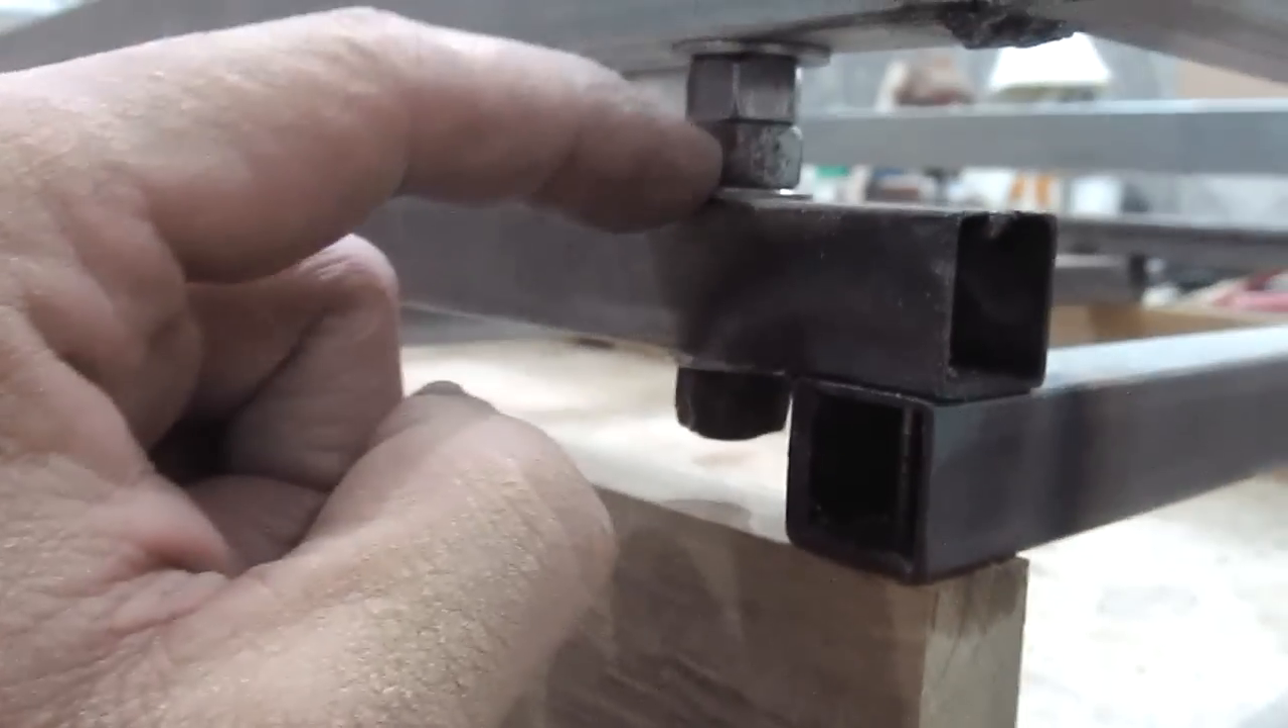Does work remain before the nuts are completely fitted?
No.